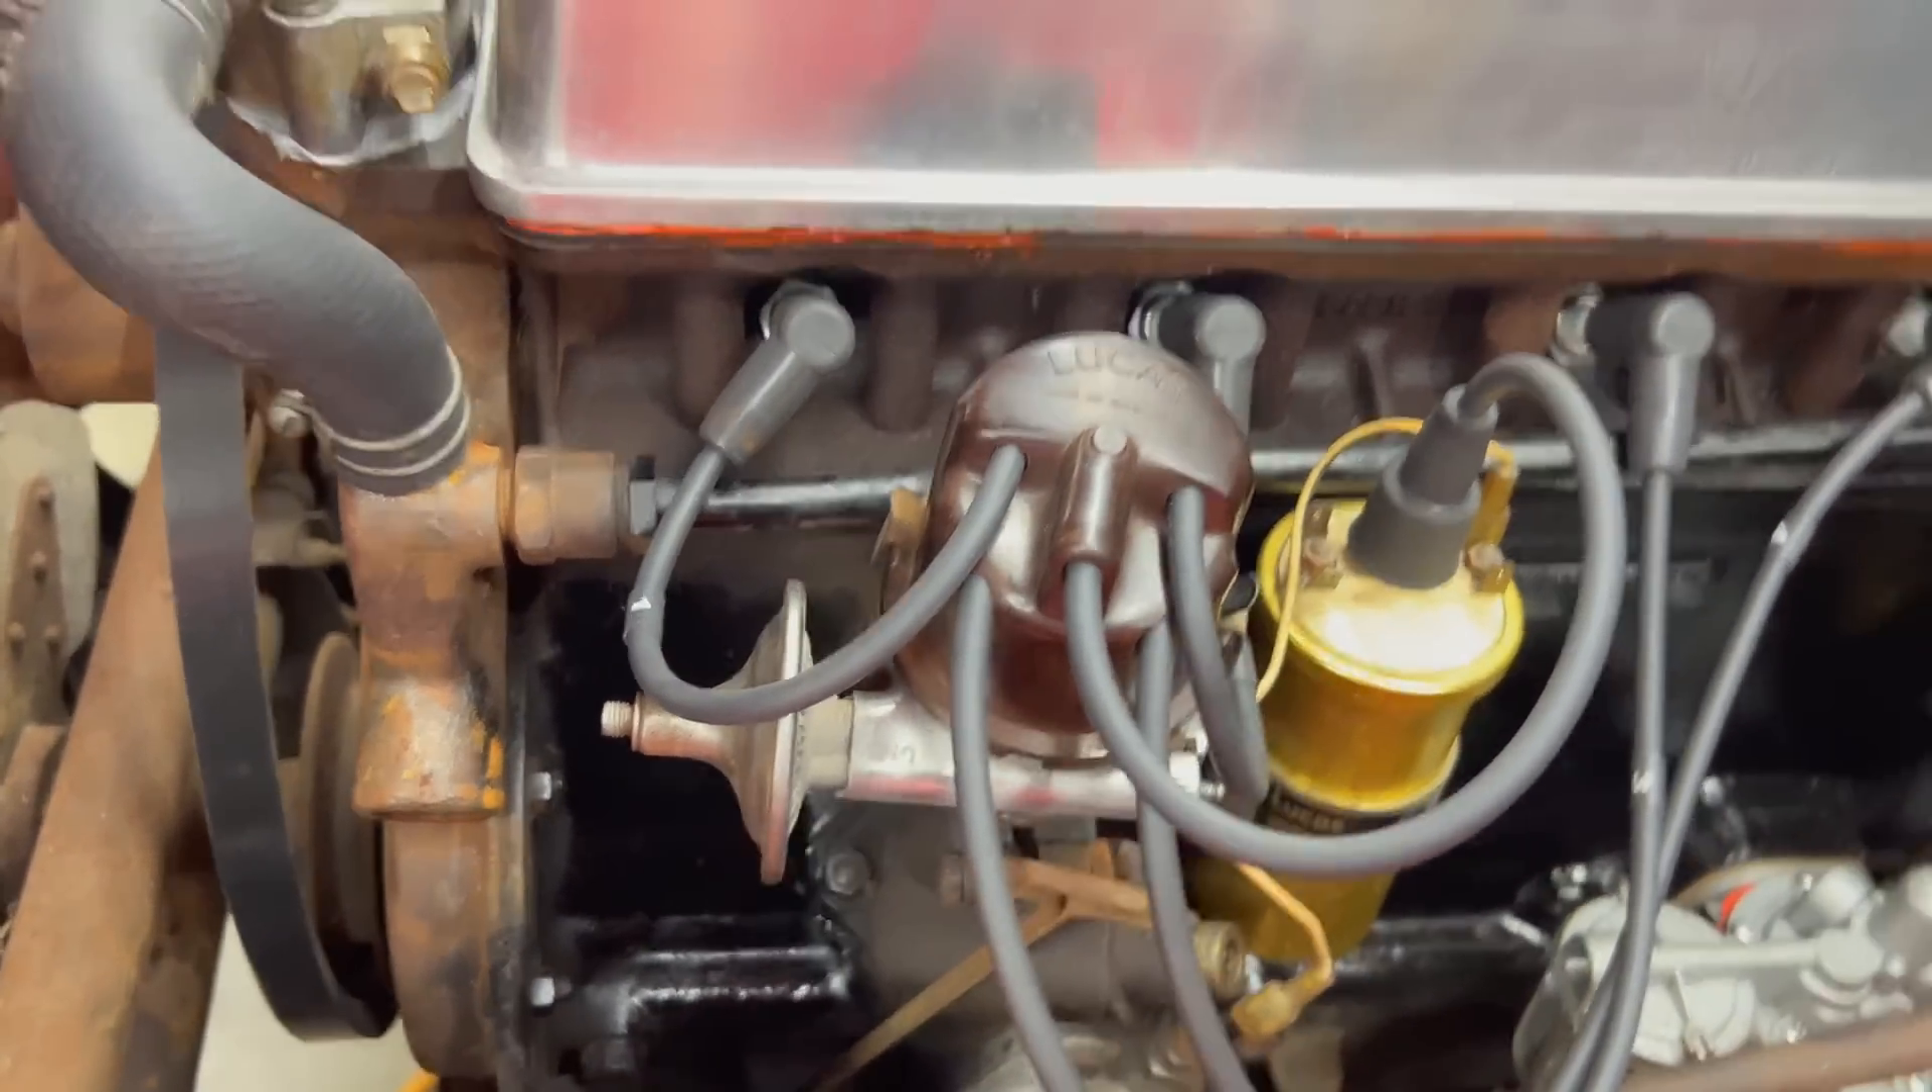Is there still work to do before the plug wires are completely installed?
No.